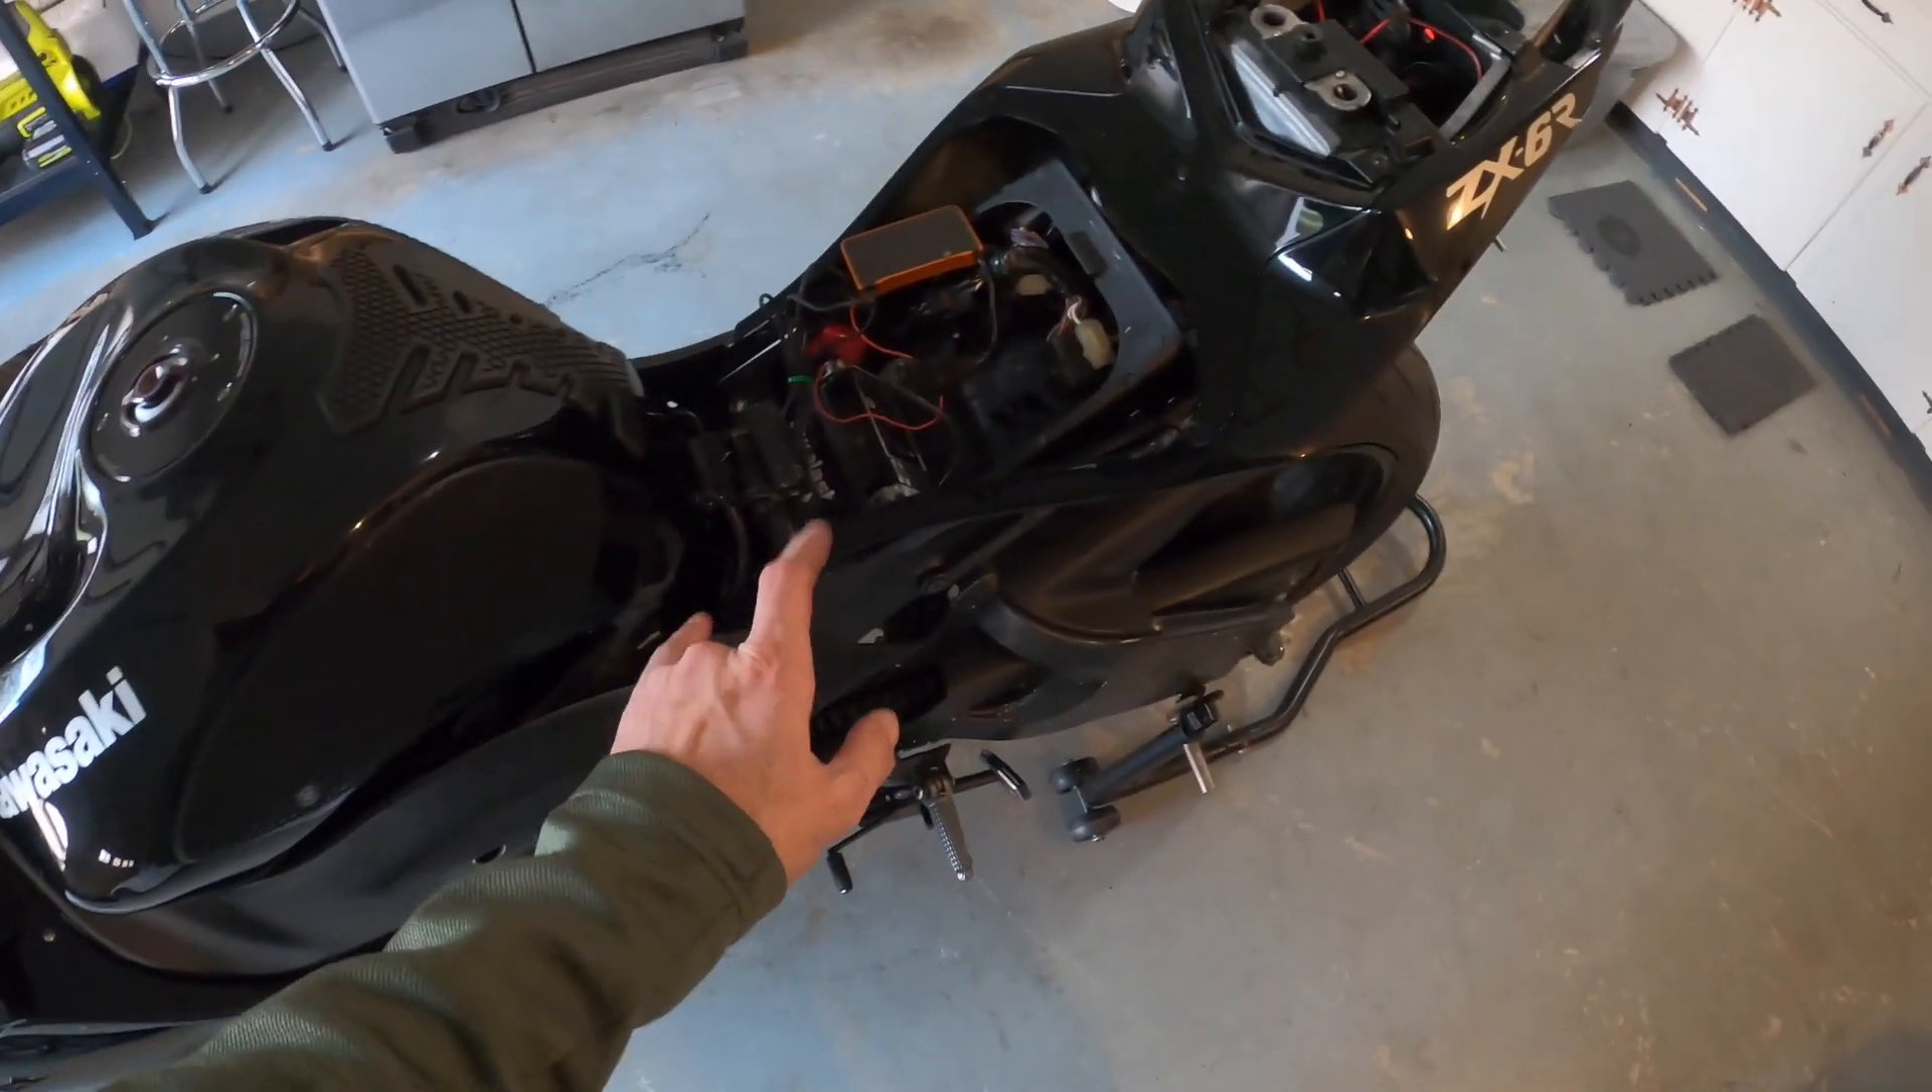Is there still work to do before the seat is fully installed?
Yes.